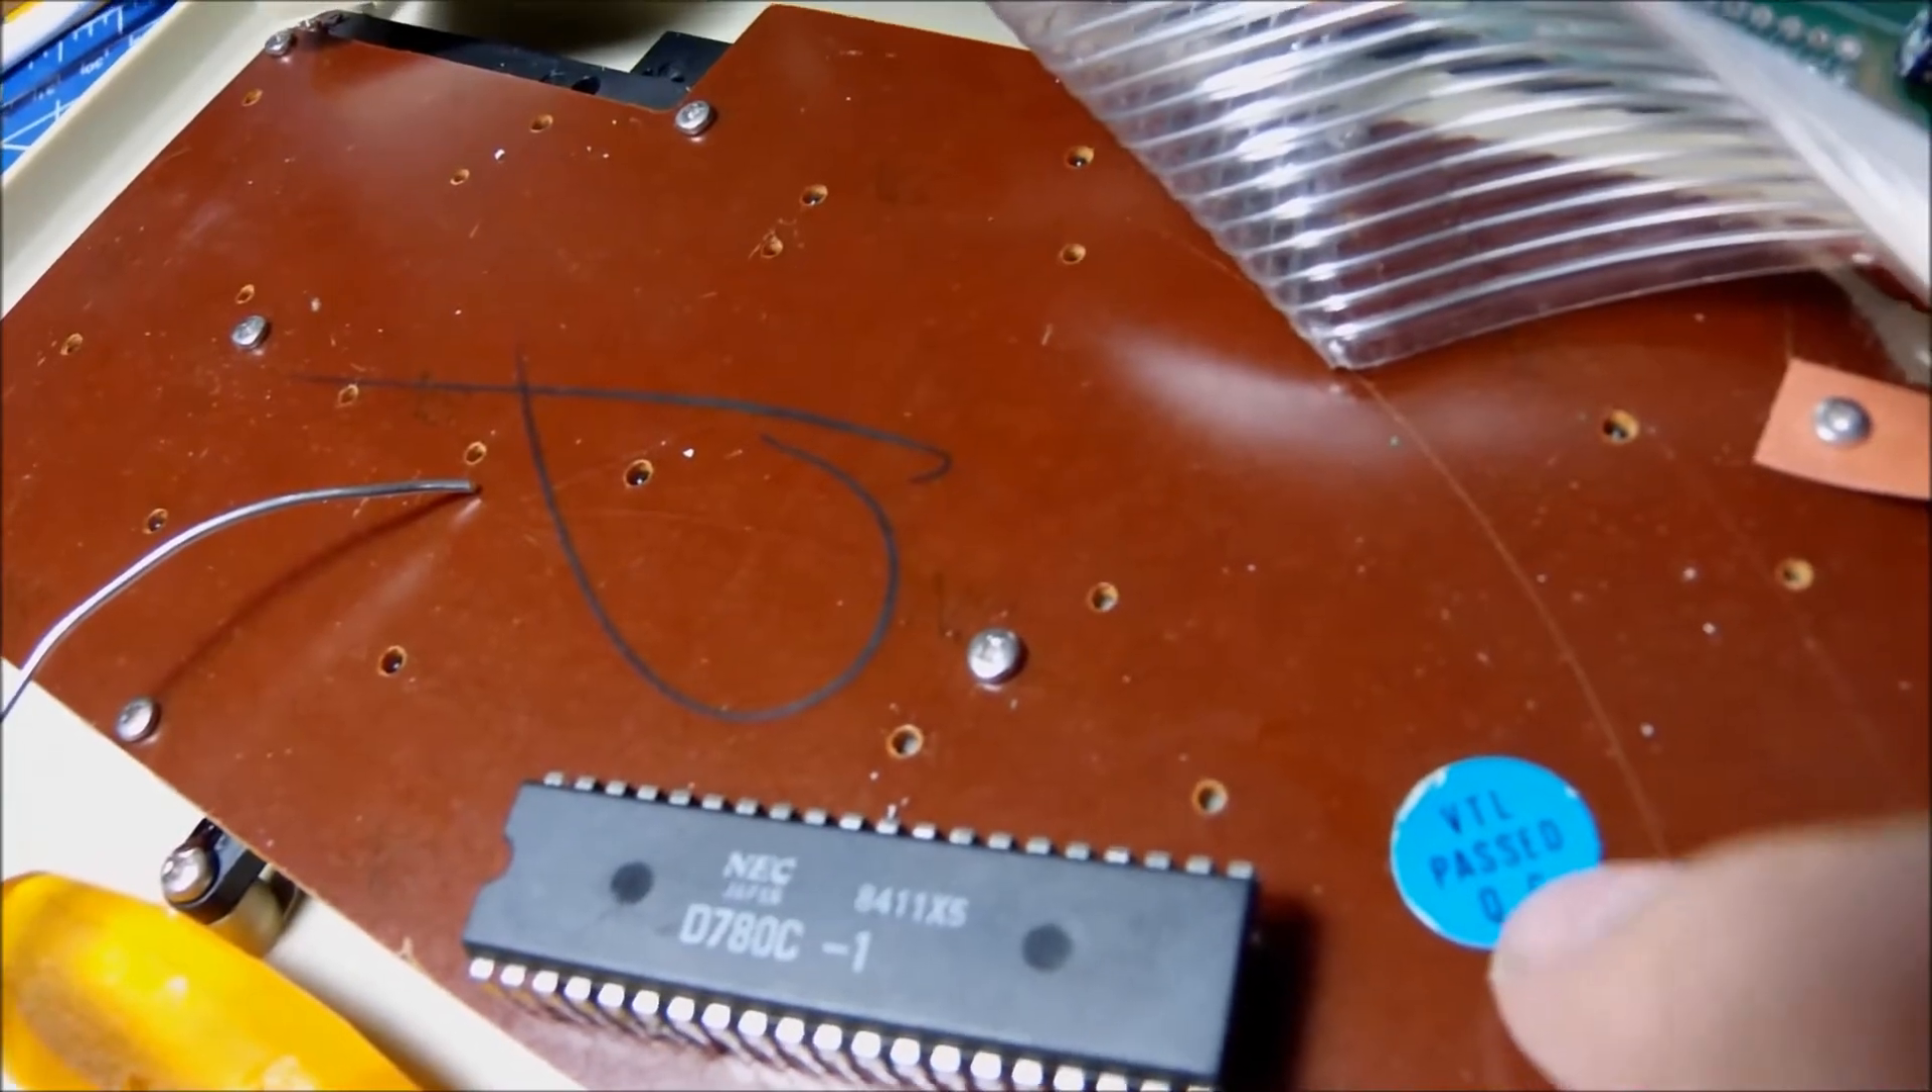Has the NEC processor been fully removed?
Yes.